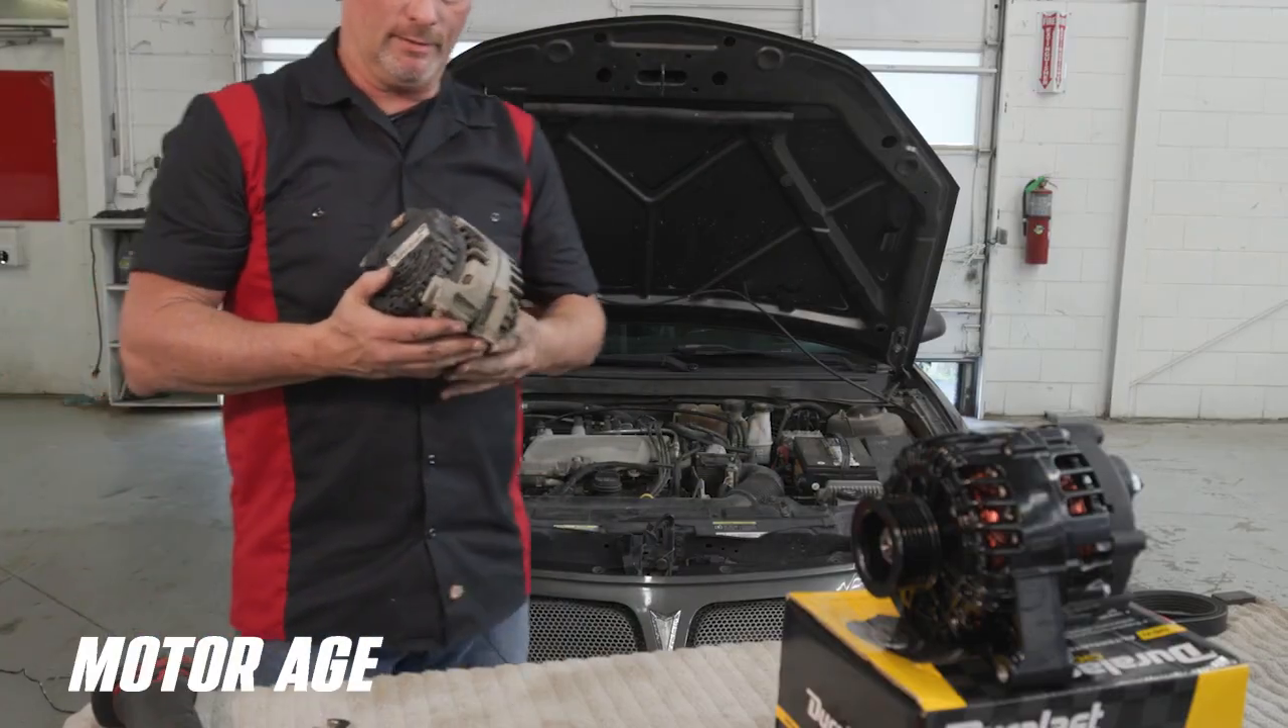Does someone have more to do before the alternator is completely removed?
No.